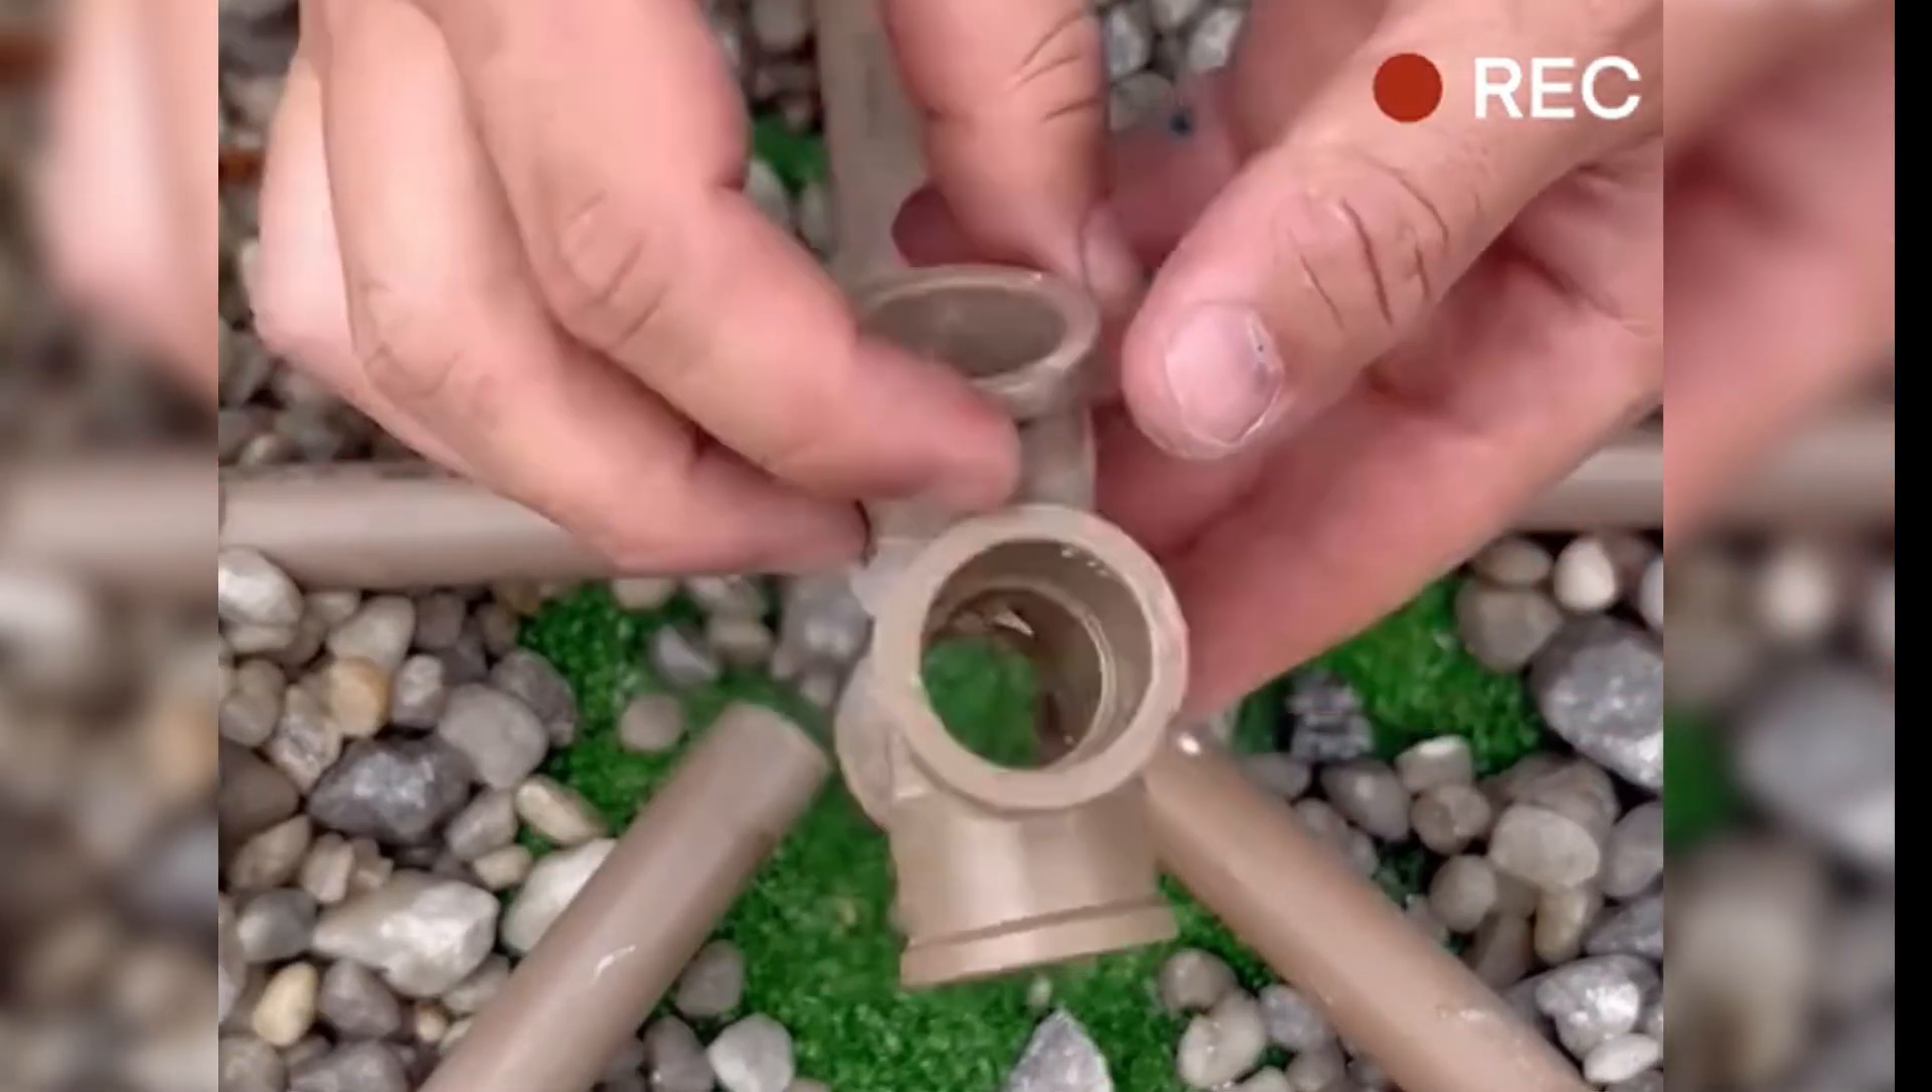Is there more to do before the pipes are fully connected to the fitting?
Yes.